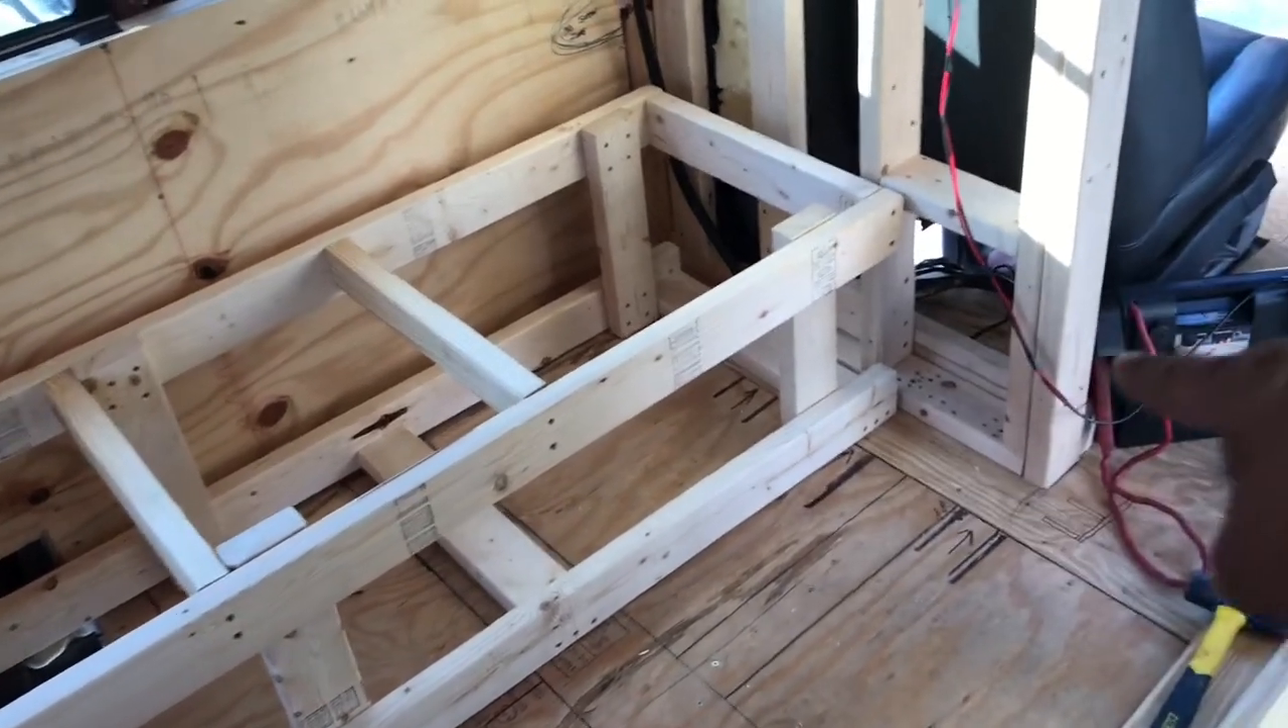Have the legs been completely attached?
Yes.